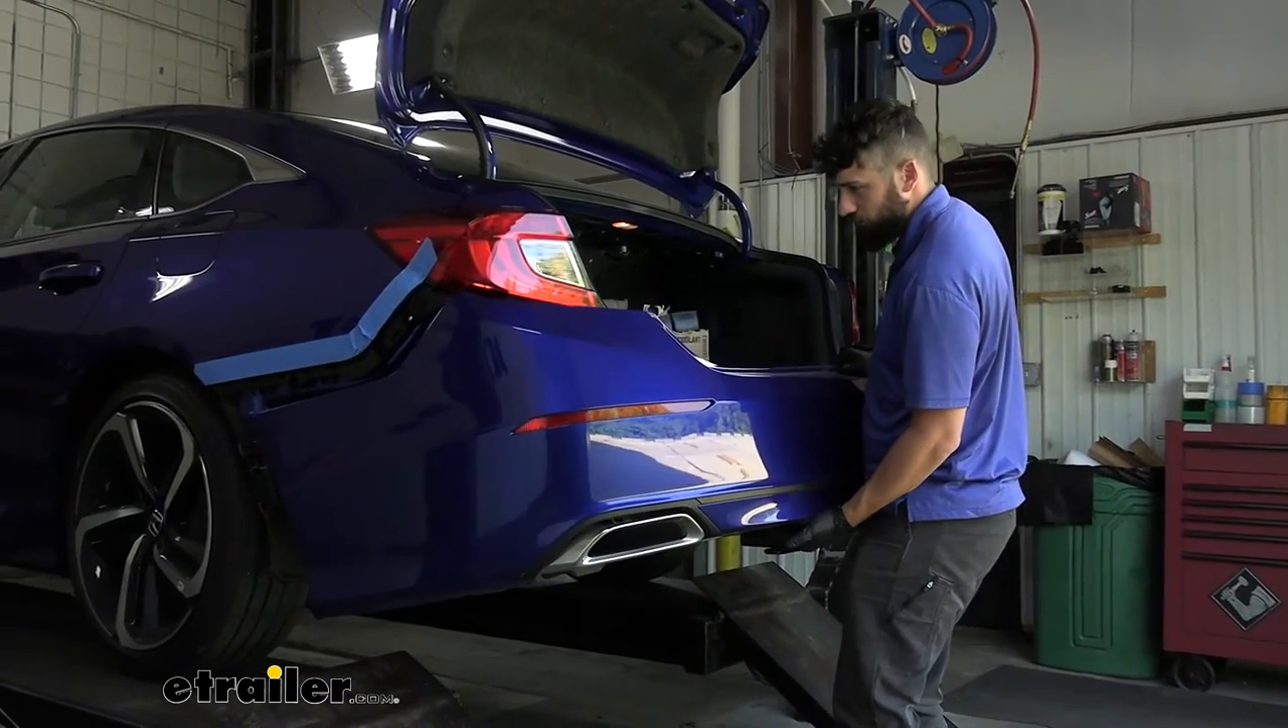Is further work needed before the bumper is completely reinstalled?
Yes.